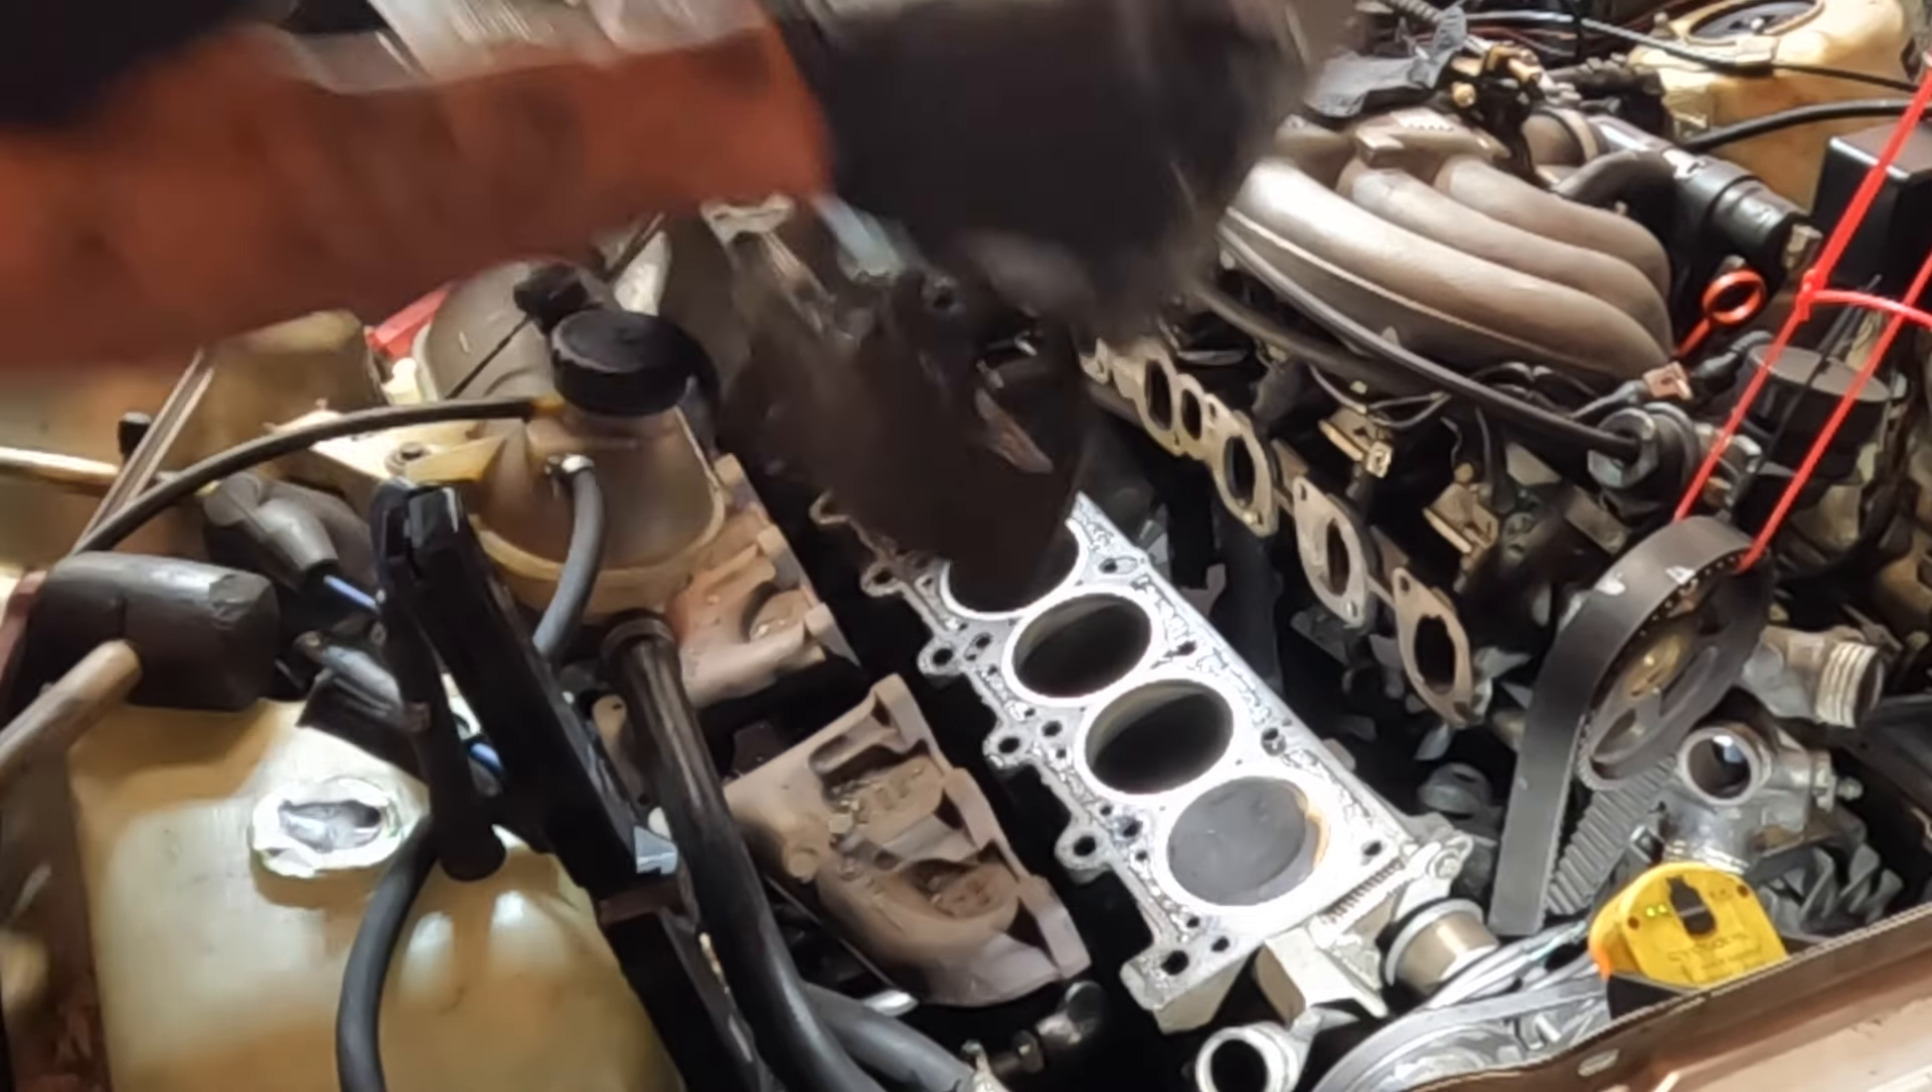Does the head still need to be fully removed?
No.